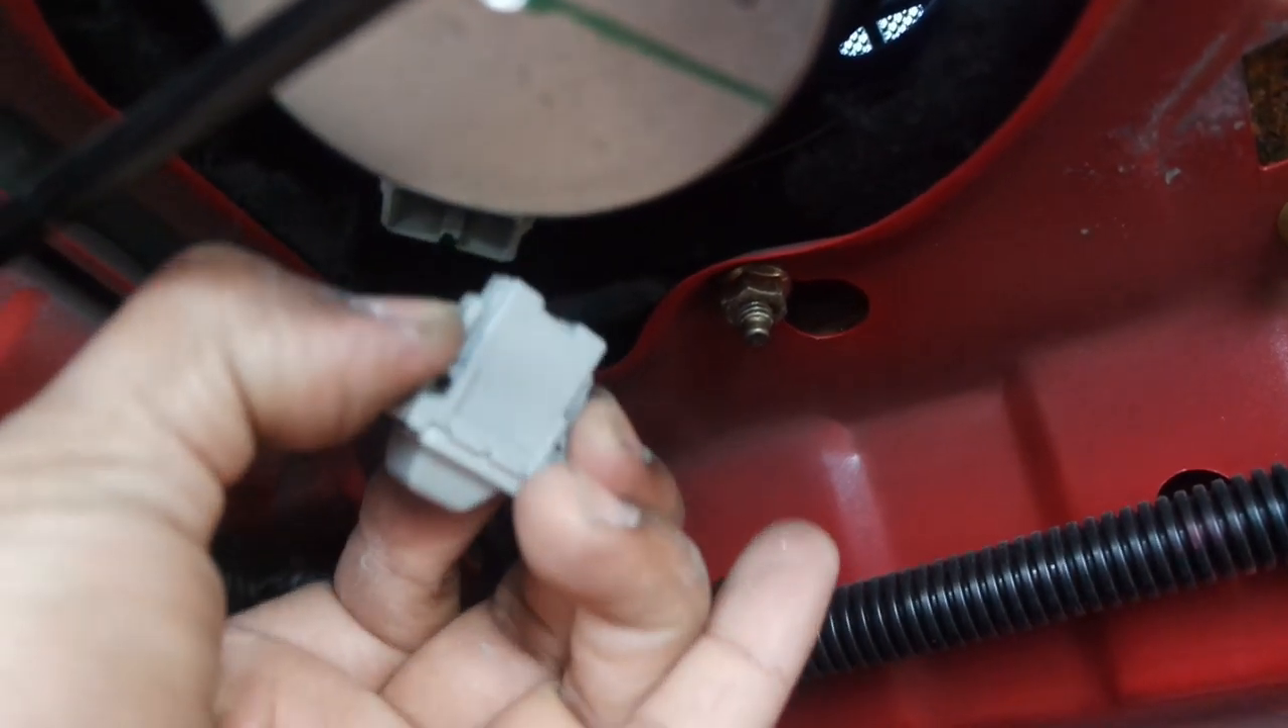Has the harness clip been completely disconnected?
Yes.